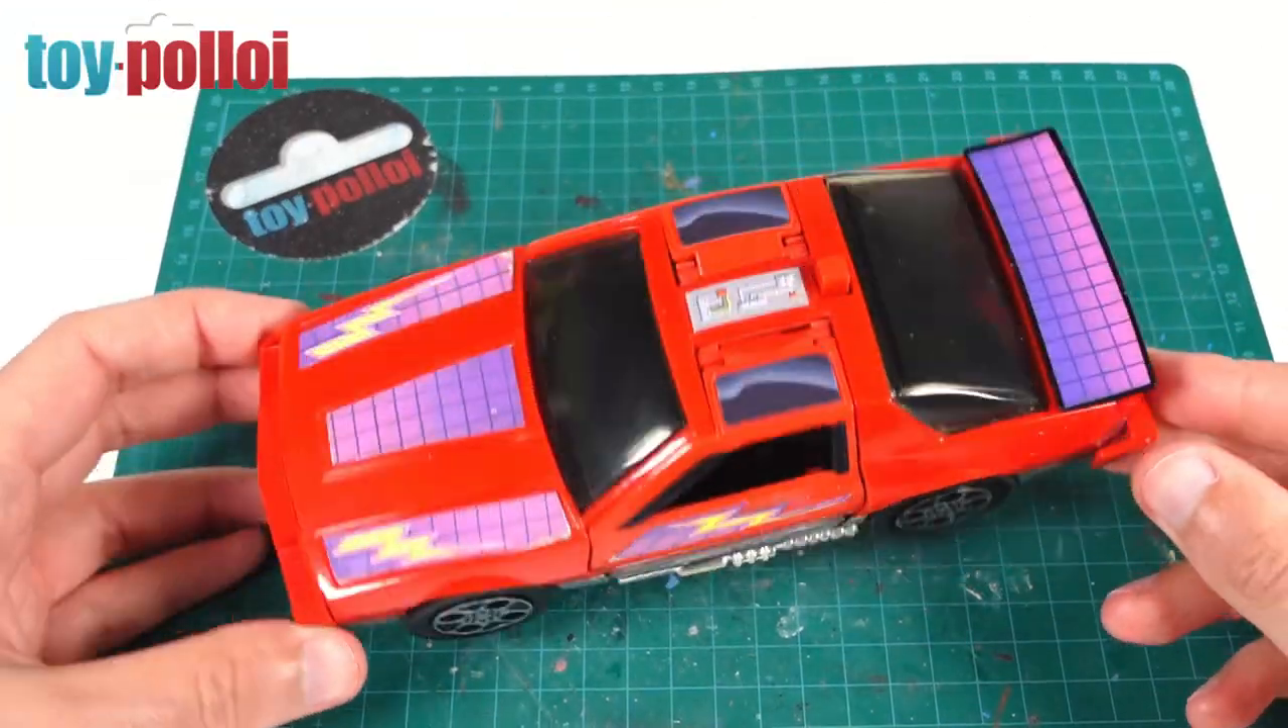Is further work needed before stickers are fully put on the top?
No.